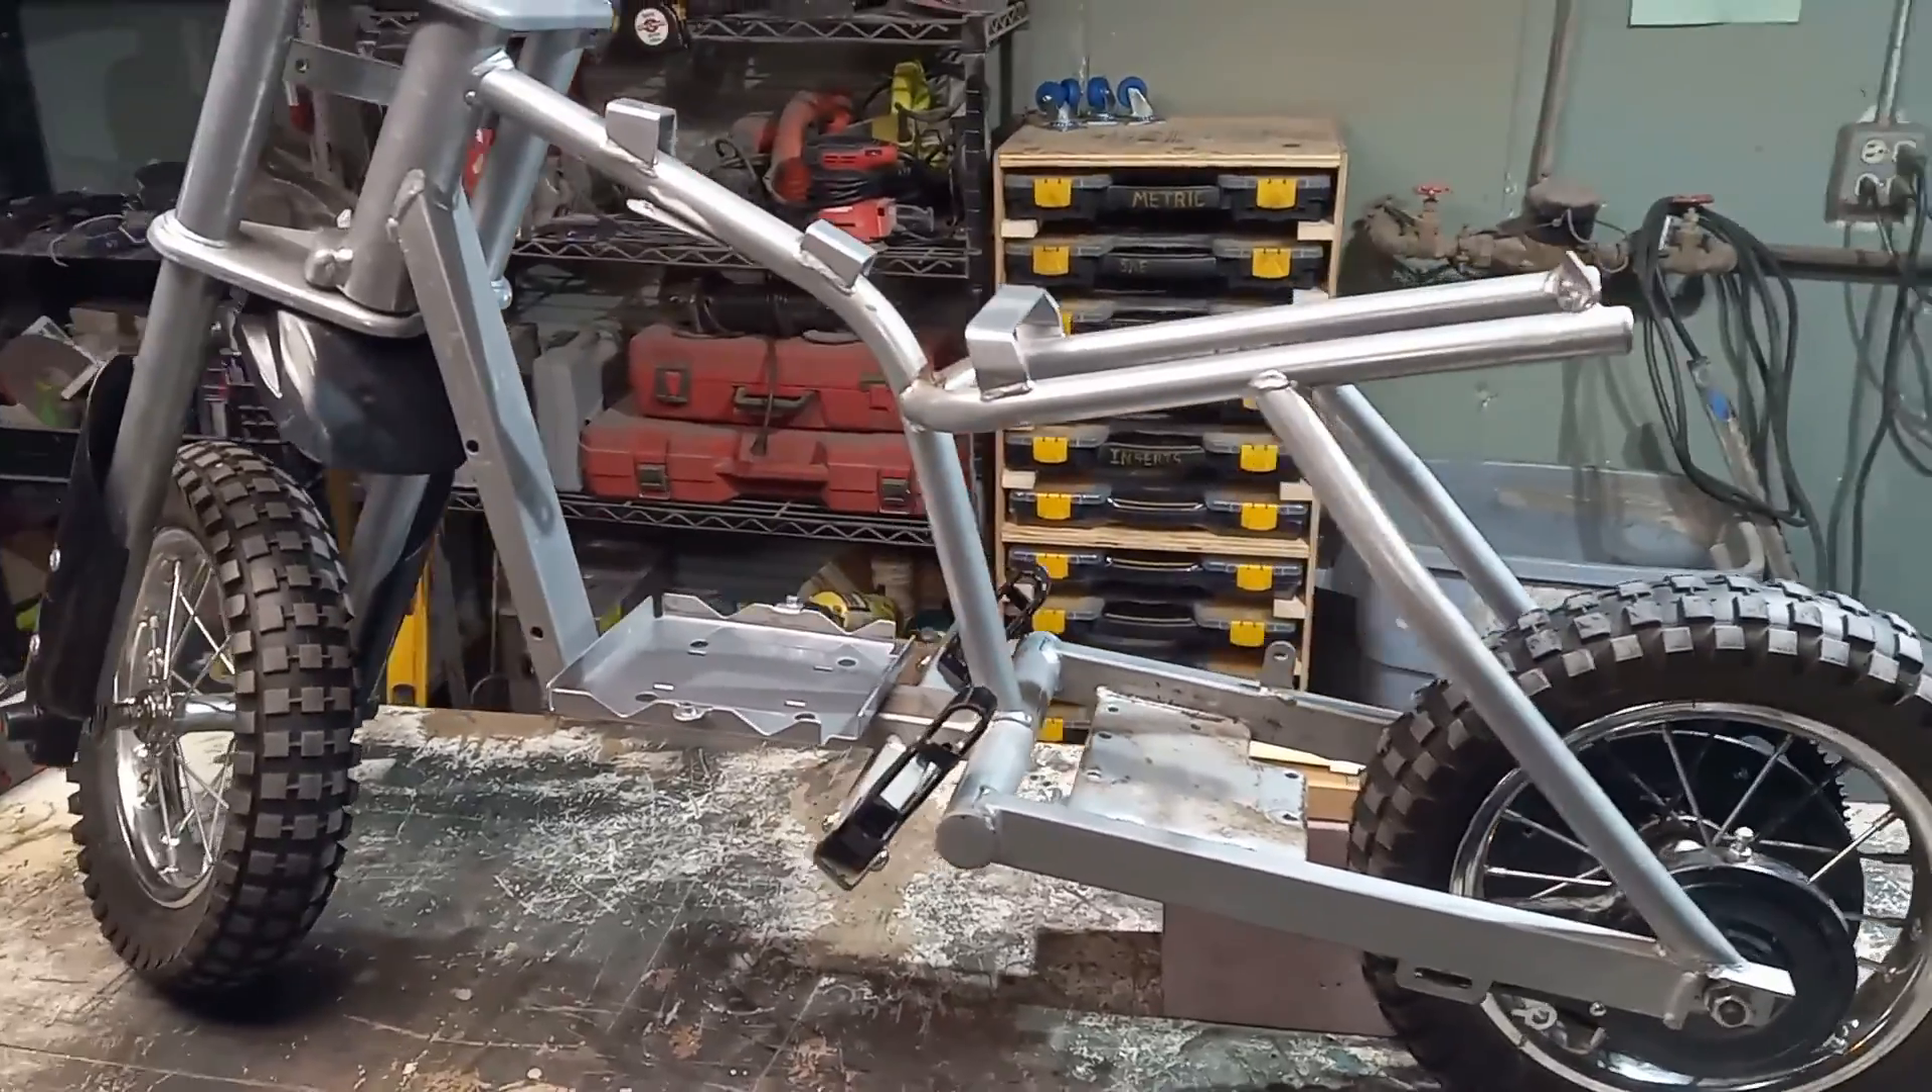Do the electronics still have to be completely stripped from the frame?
No.